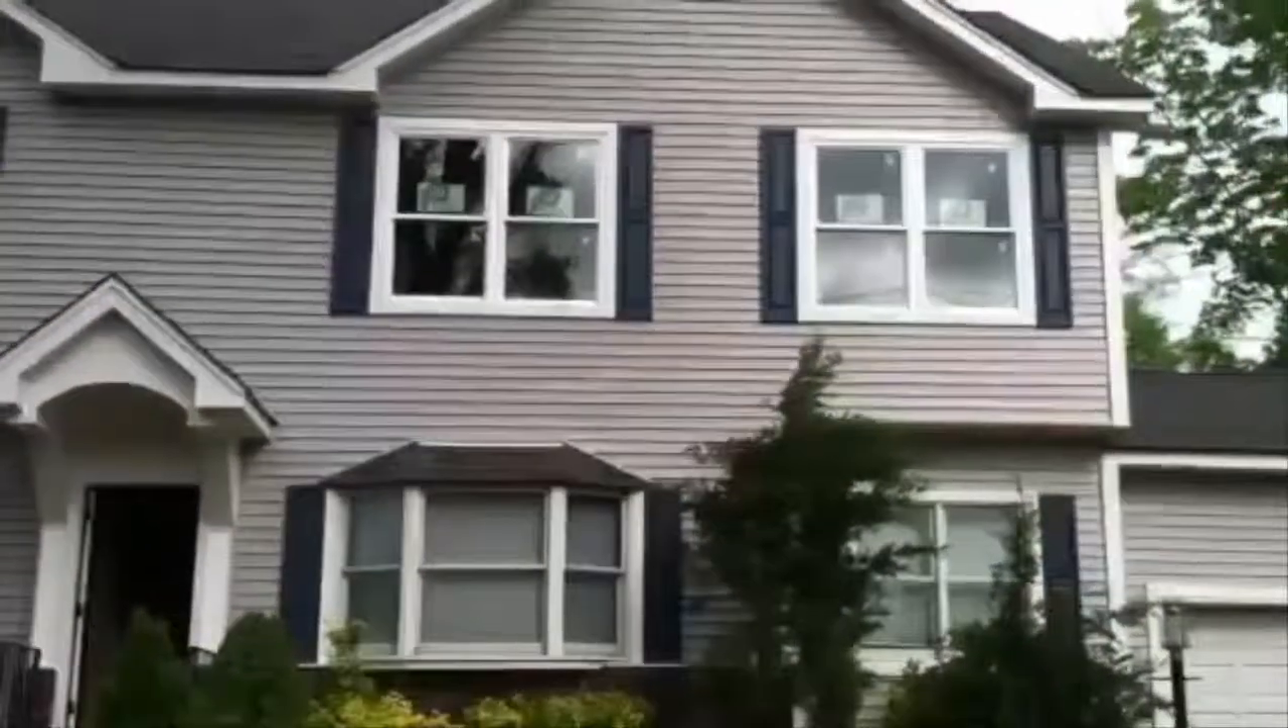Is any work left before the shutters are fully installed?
No.